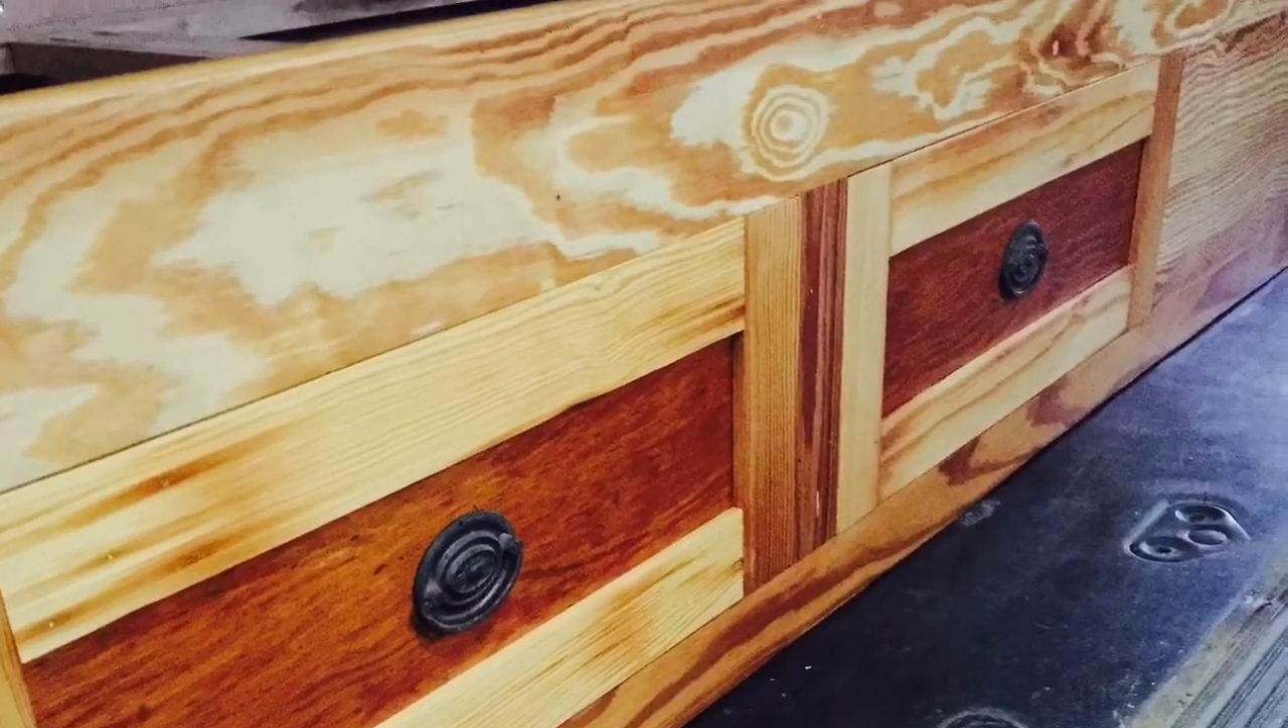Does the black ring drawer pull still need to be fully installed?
No.